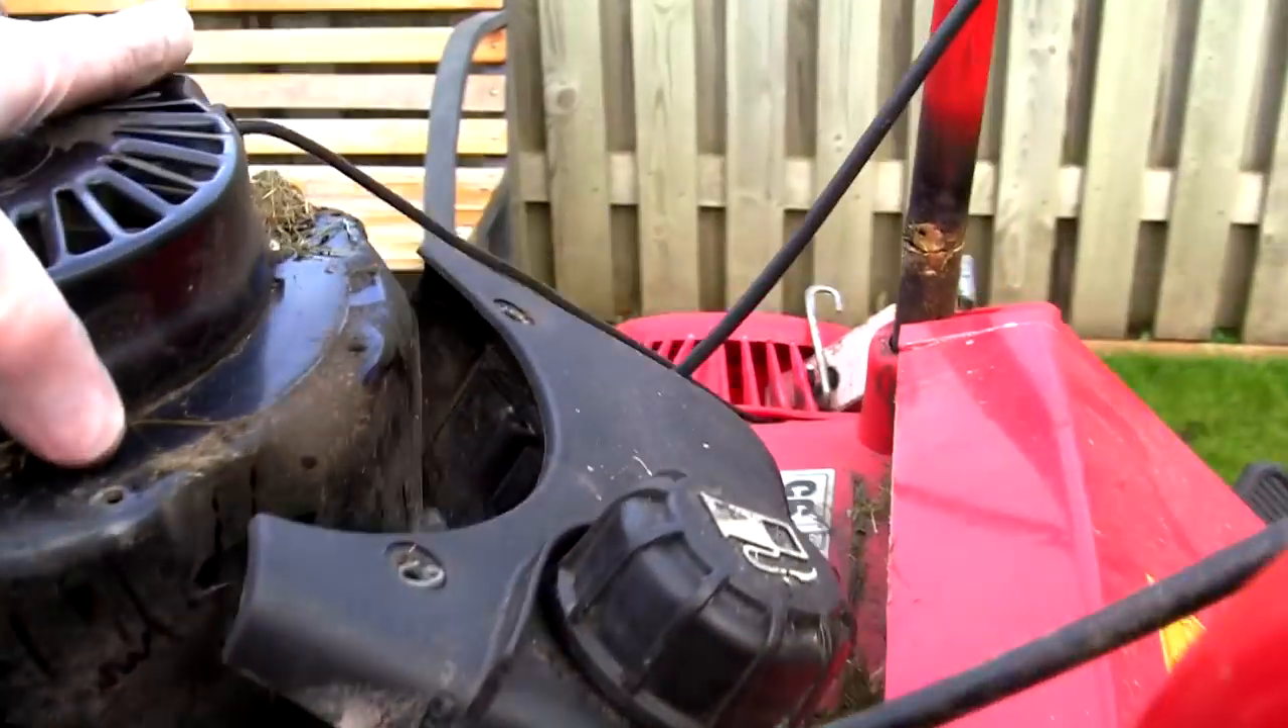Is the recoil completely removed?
No.